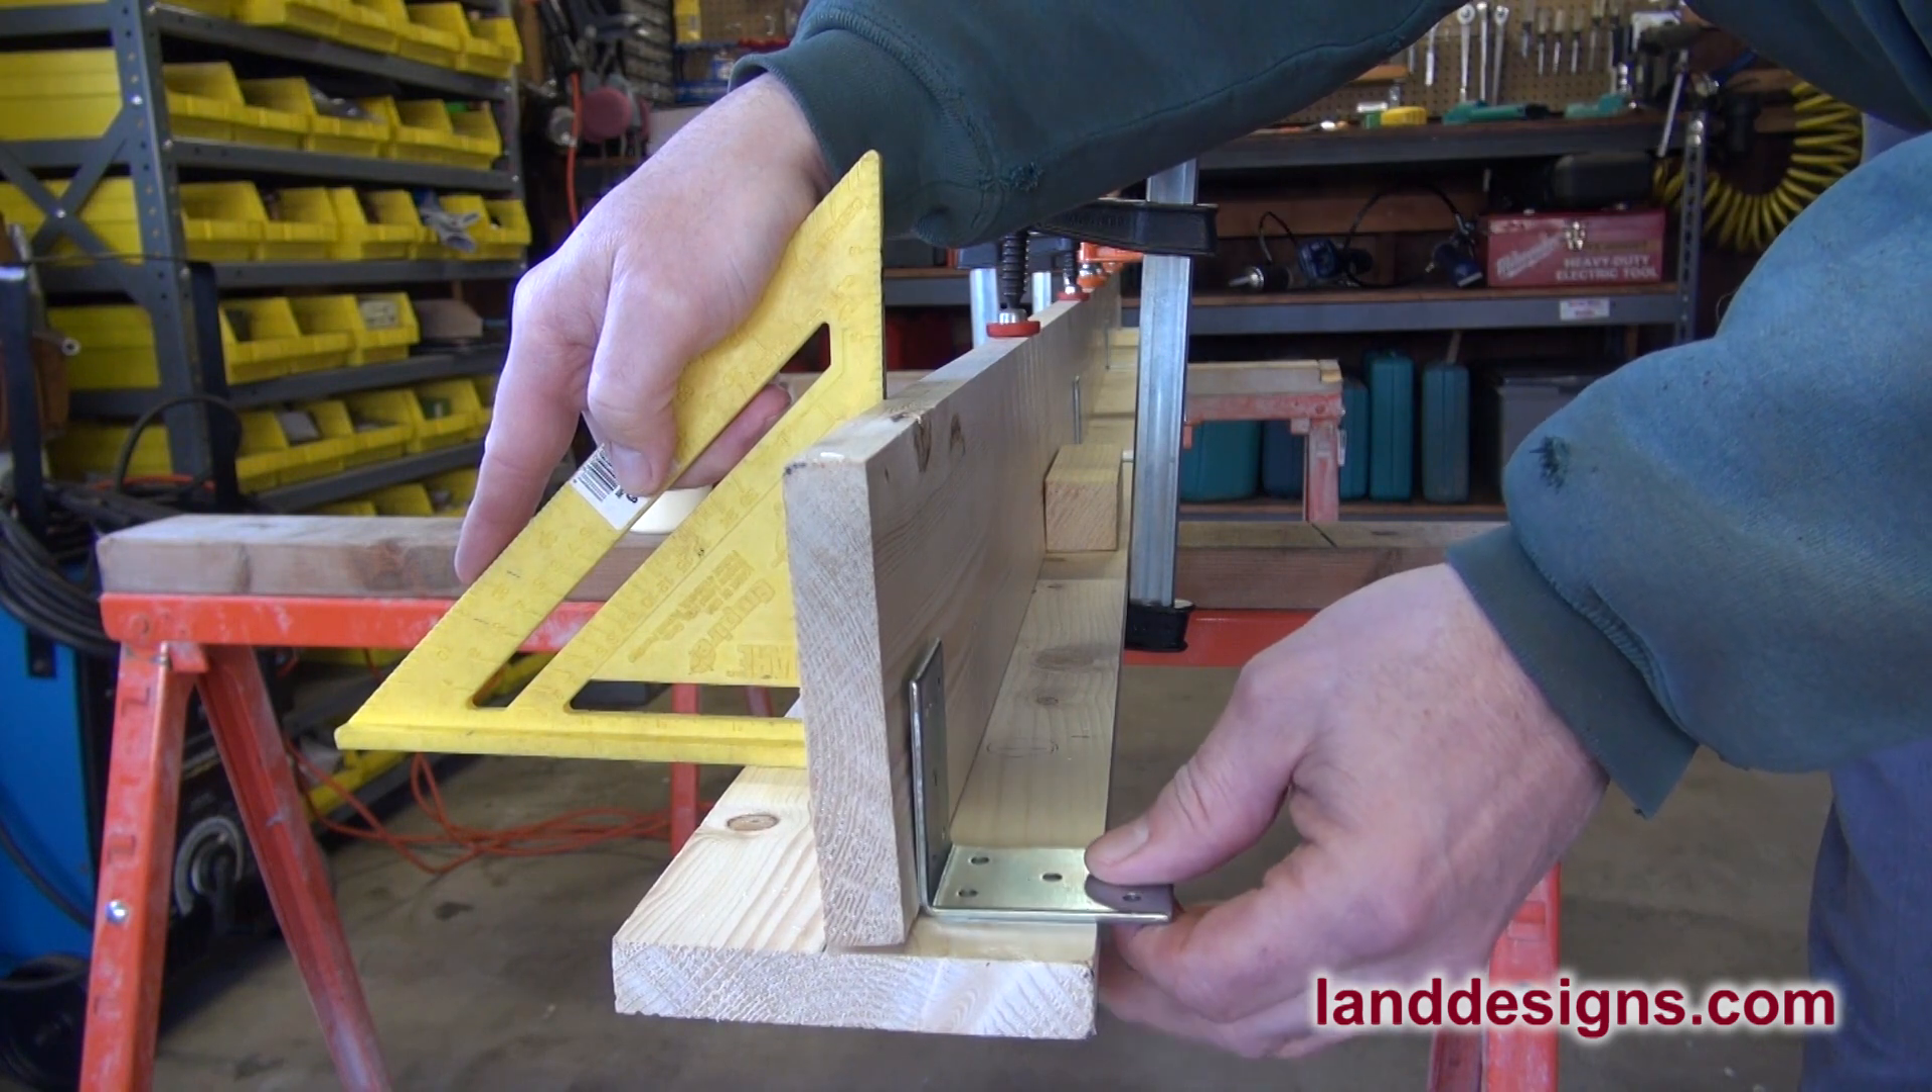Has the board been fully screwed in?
No.